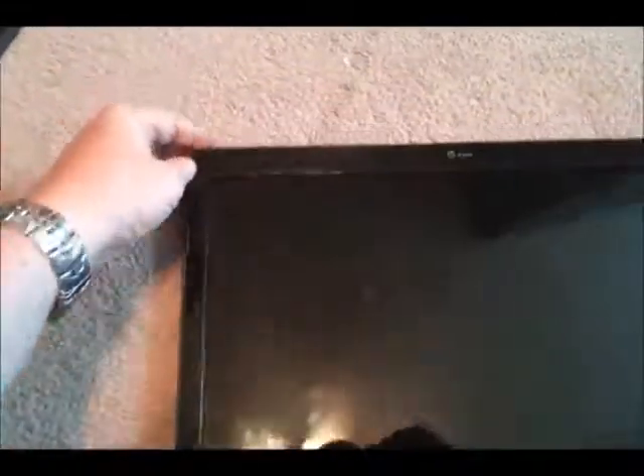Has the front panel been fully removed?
No.